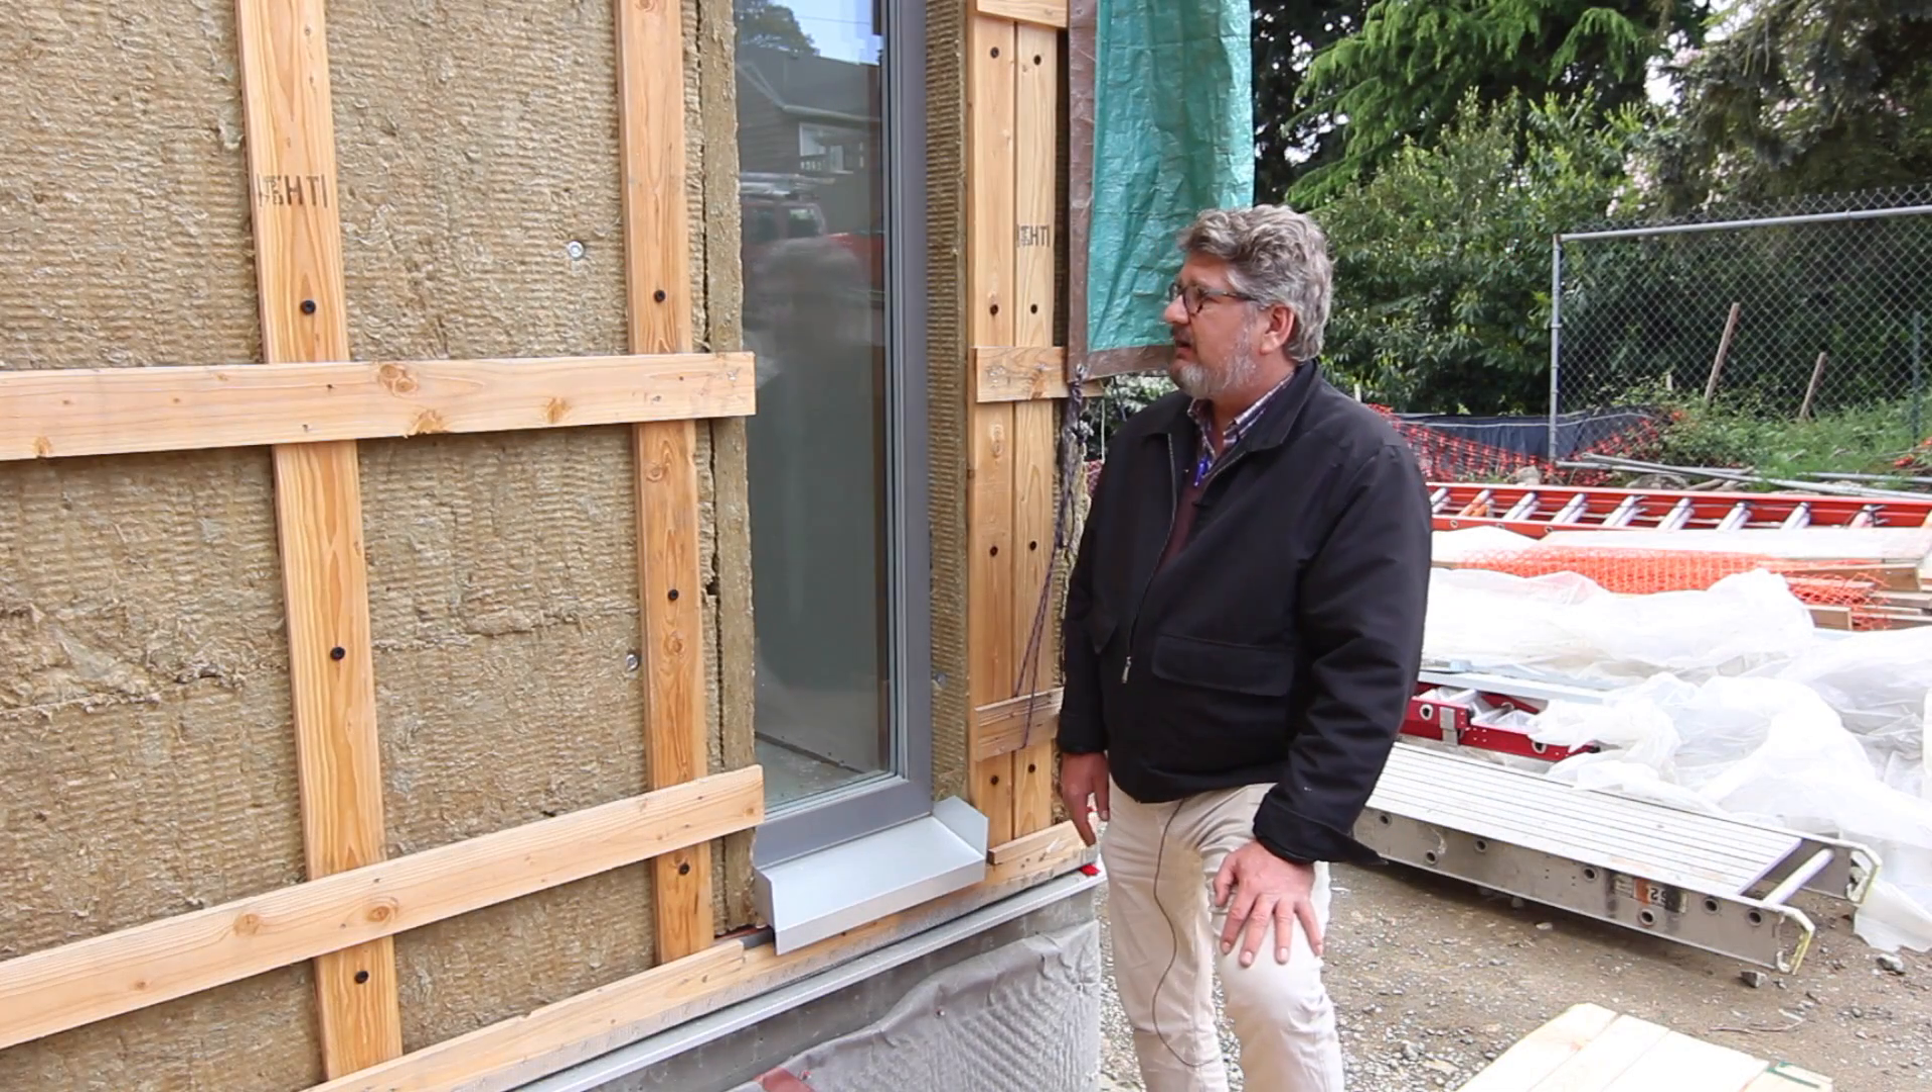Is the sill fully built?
Yes.